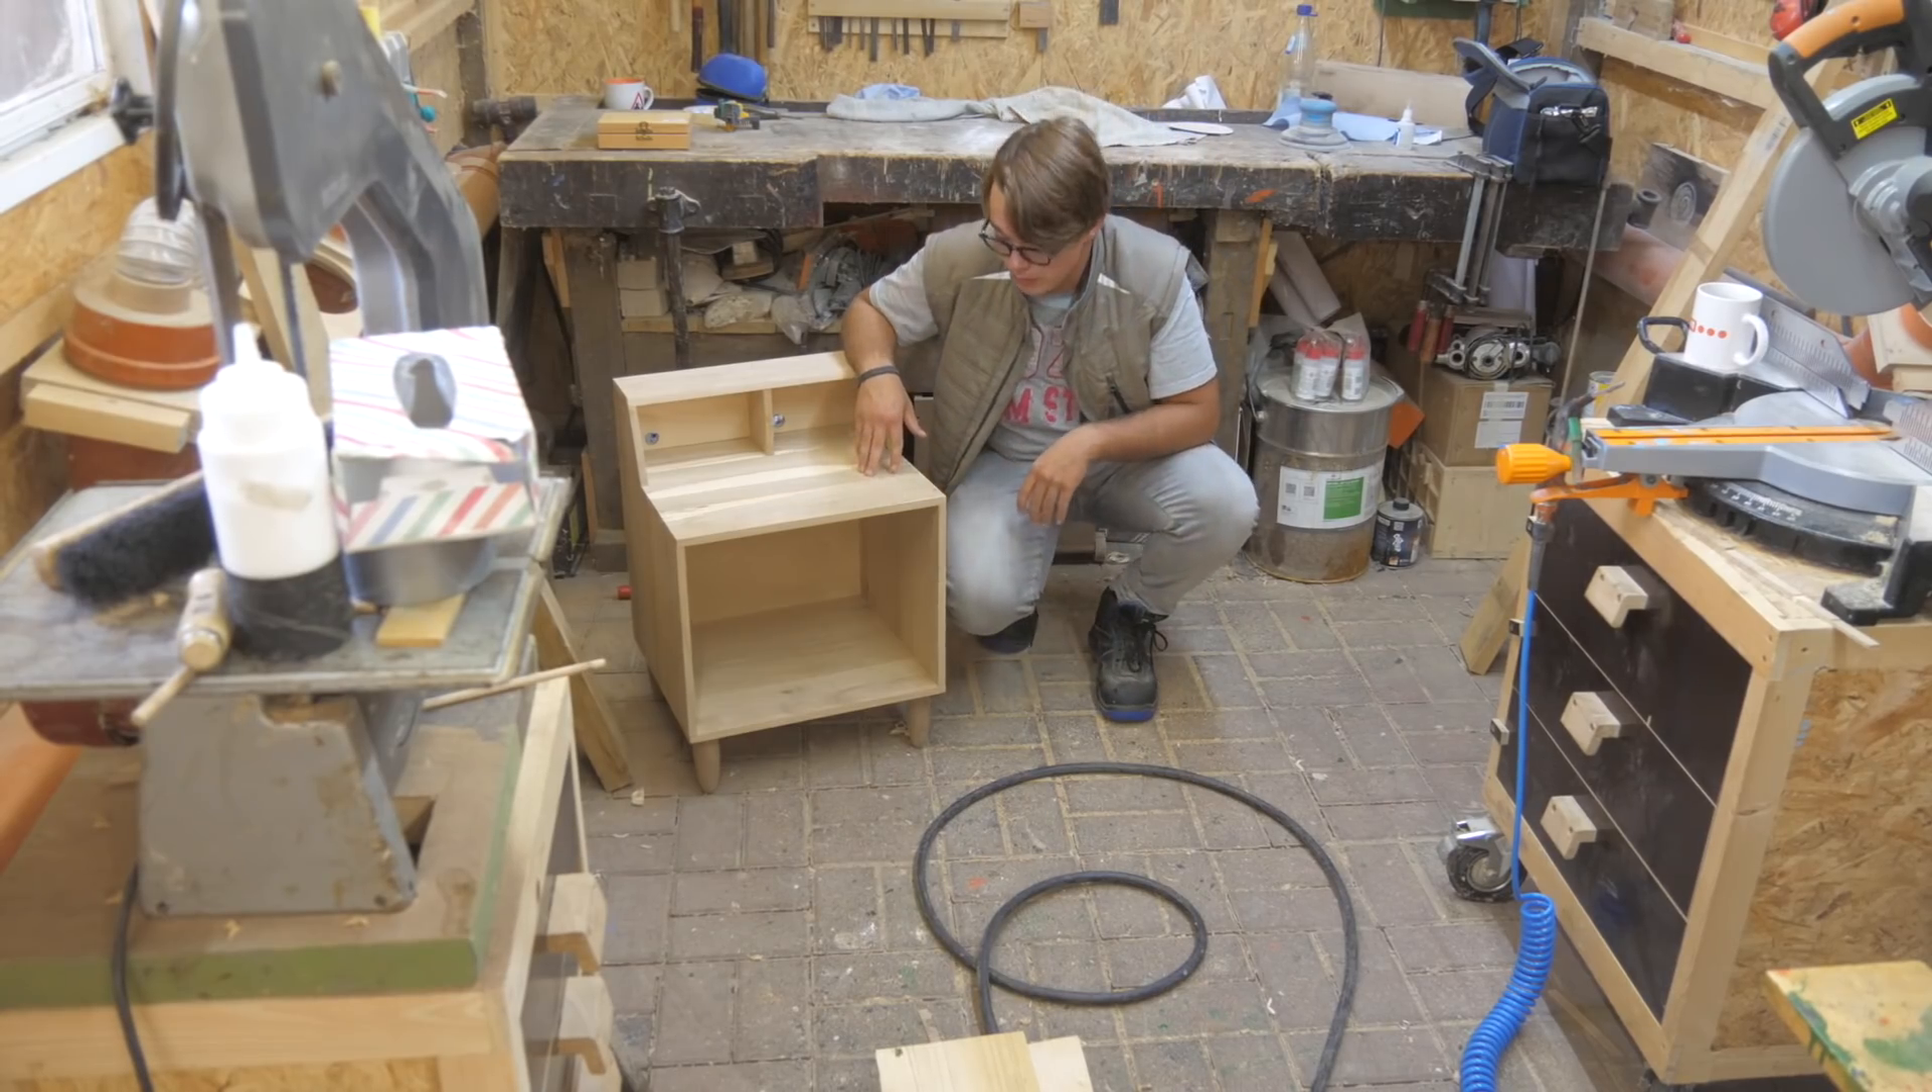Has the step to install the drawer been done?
No.